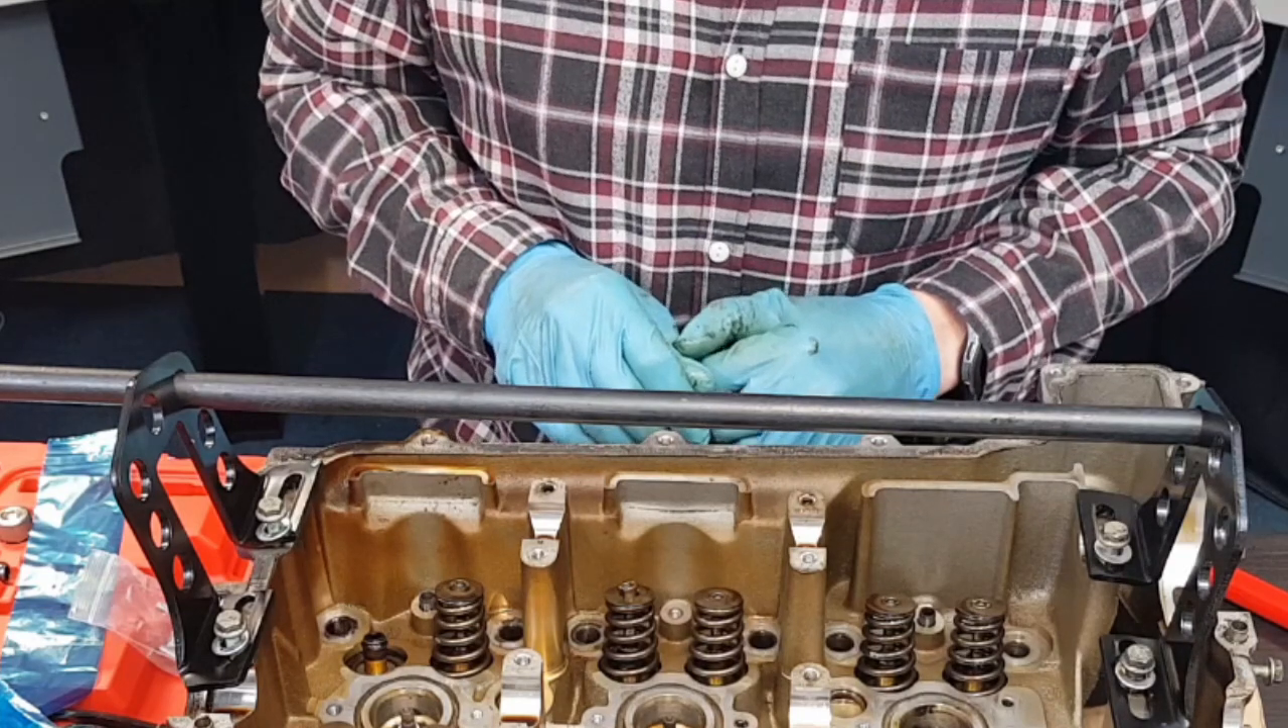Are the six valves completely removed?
No.